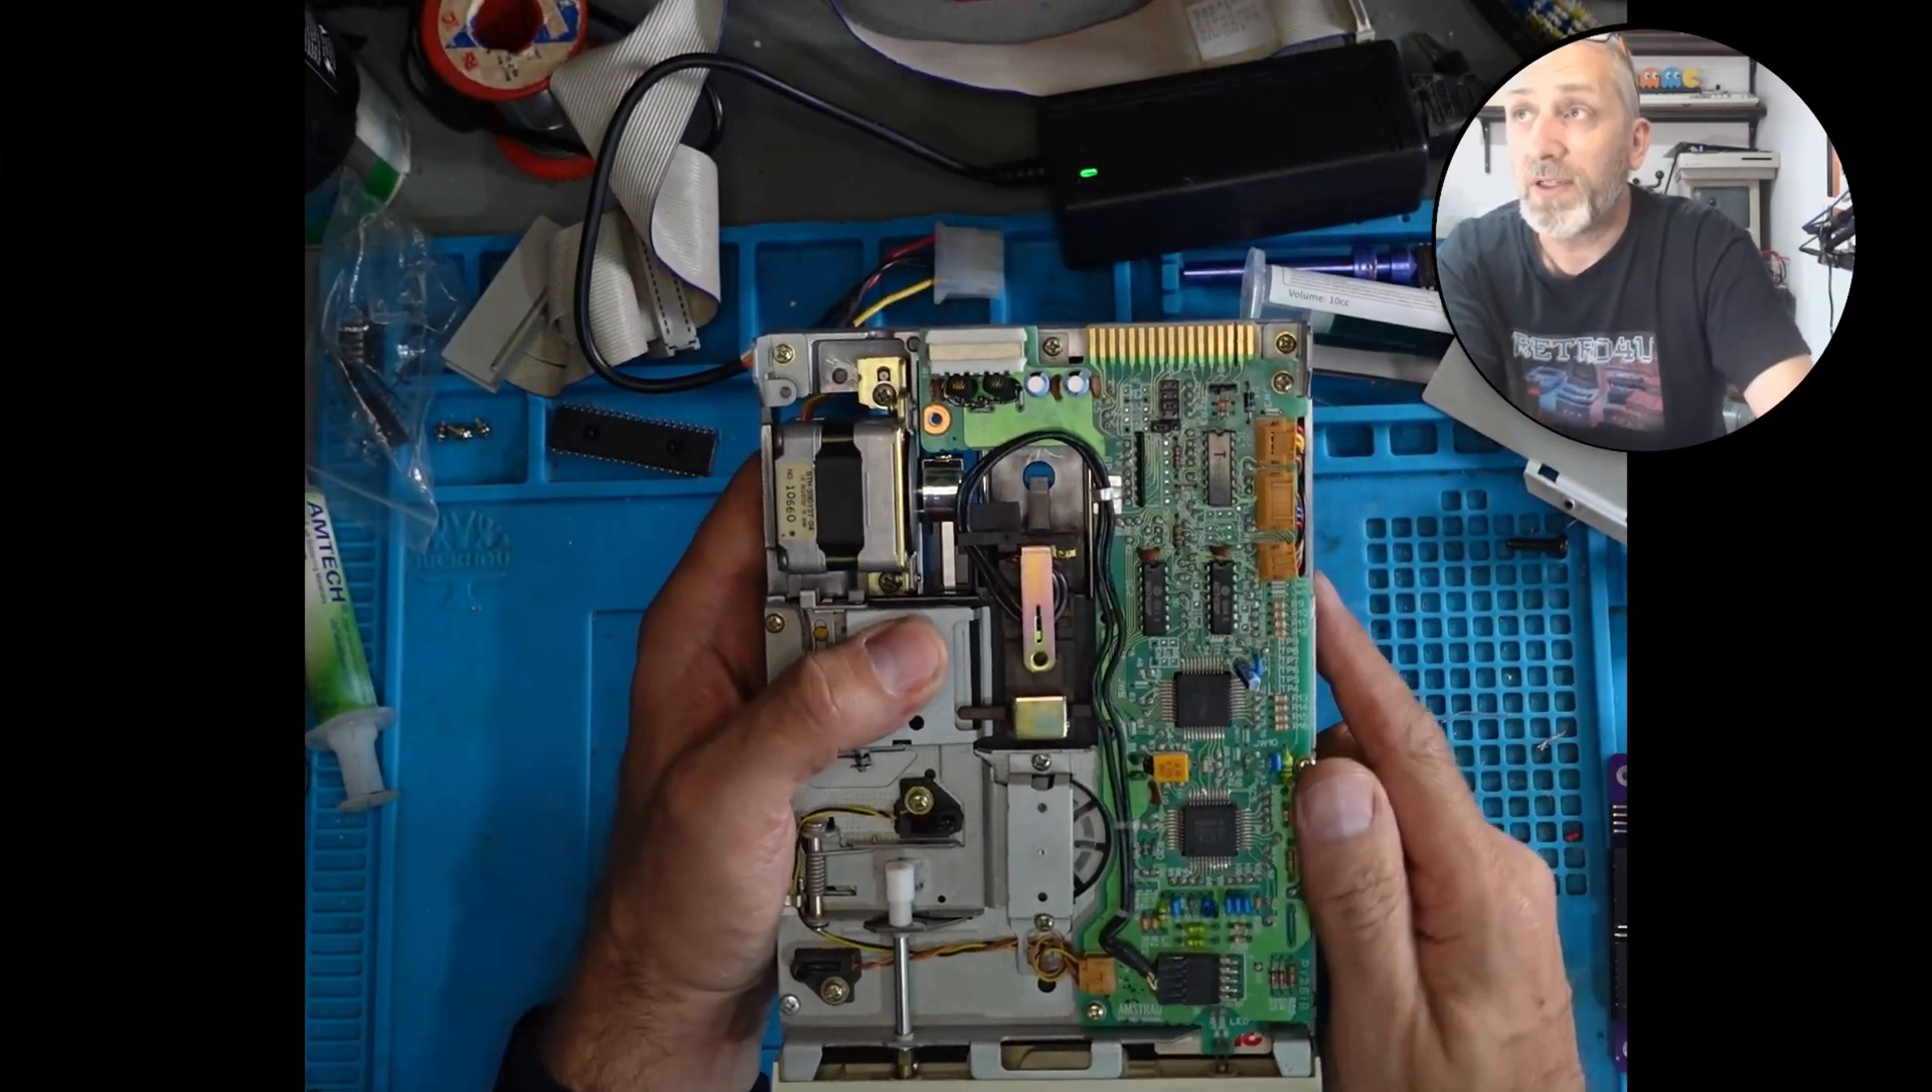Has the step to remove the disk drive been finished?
Yes.